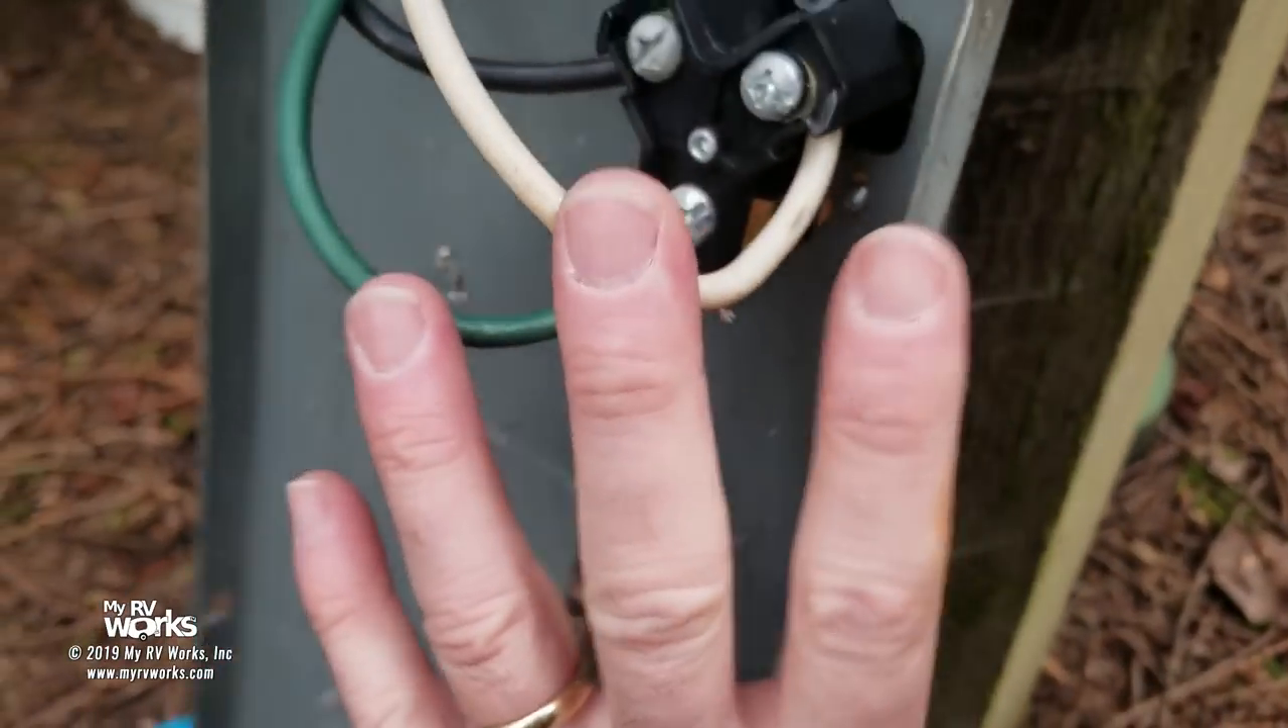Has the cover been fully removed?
Yes.